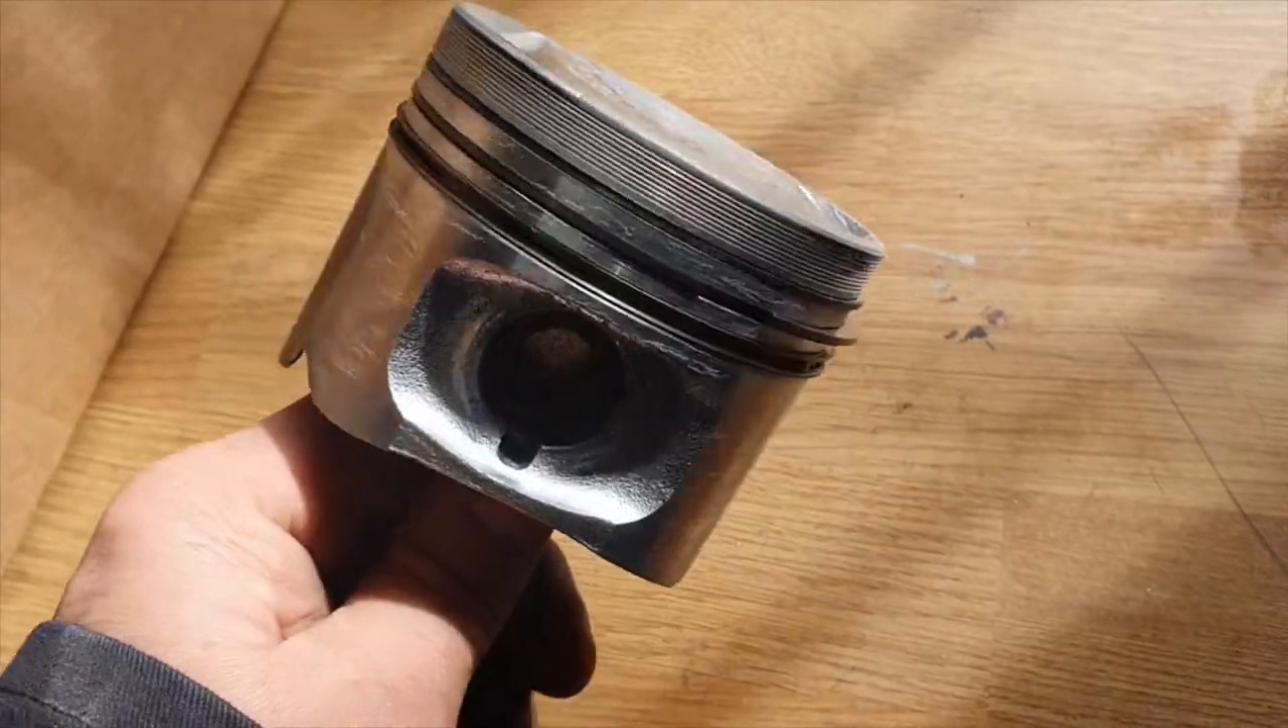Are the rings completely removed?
No.